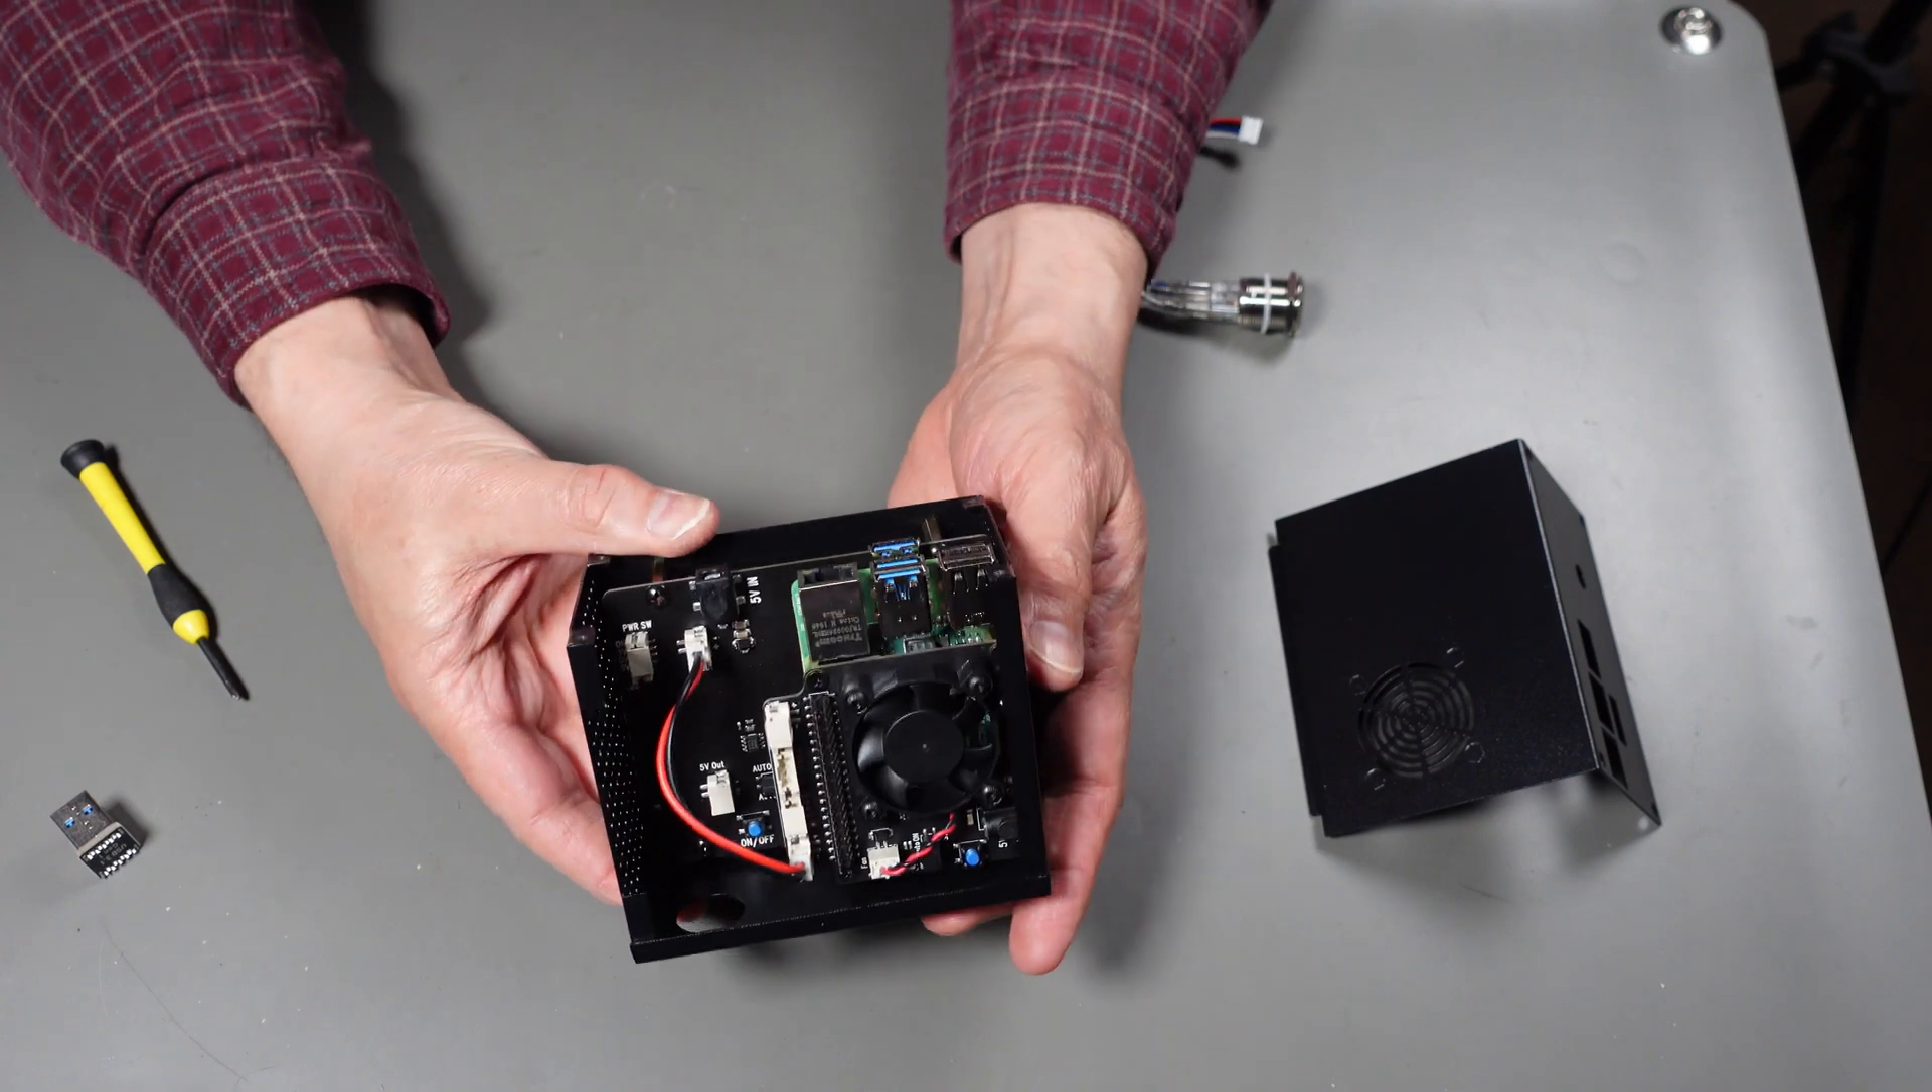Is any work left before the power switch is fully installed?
Yes.